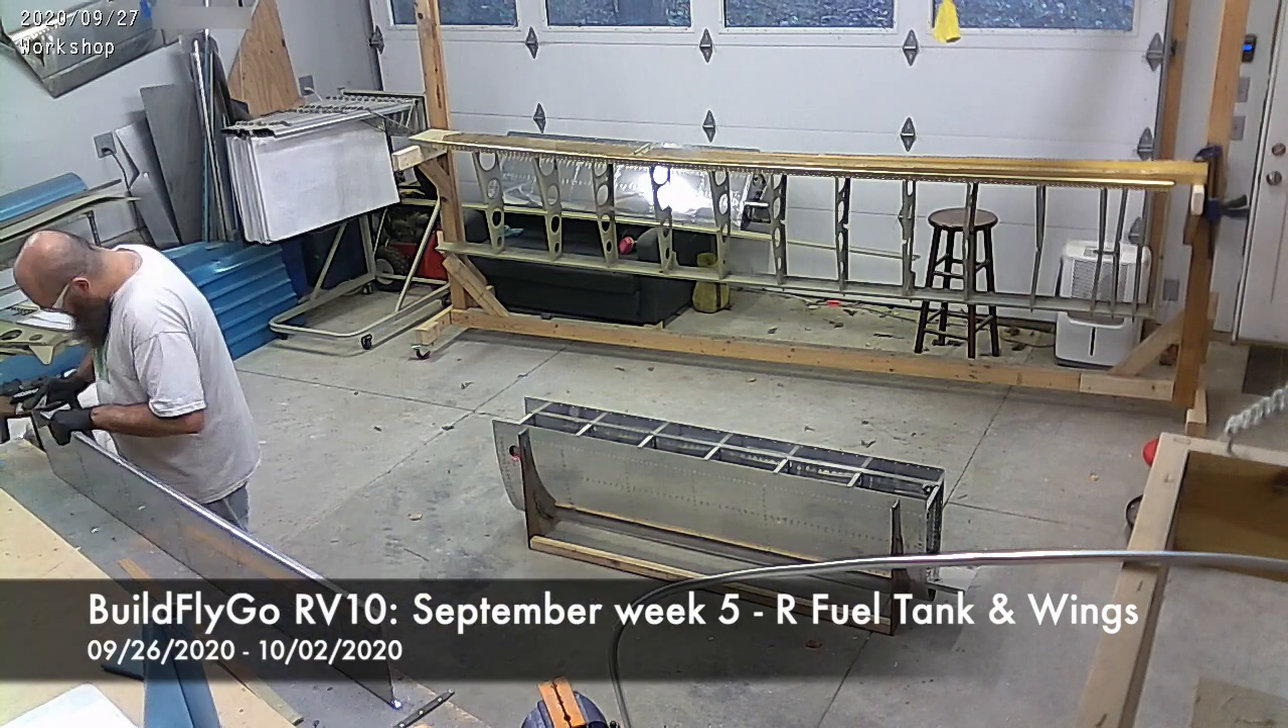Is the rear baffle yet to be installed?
Yes.